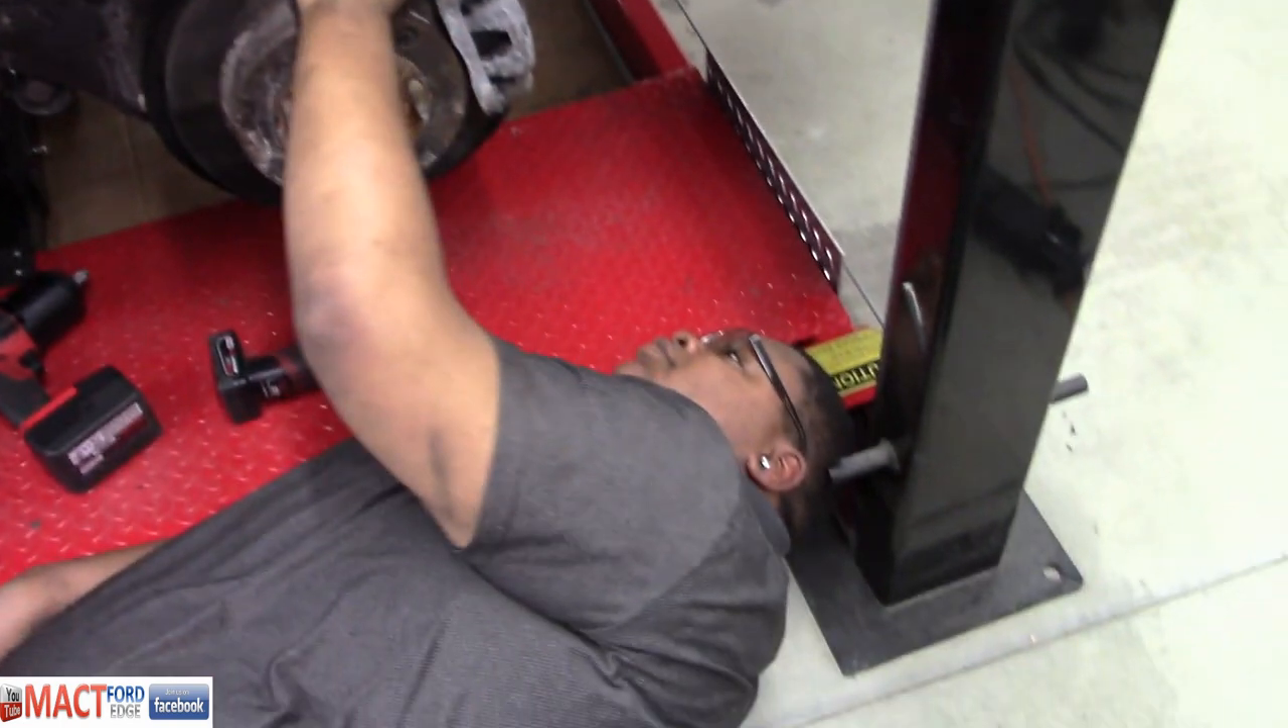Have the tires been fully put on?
No.